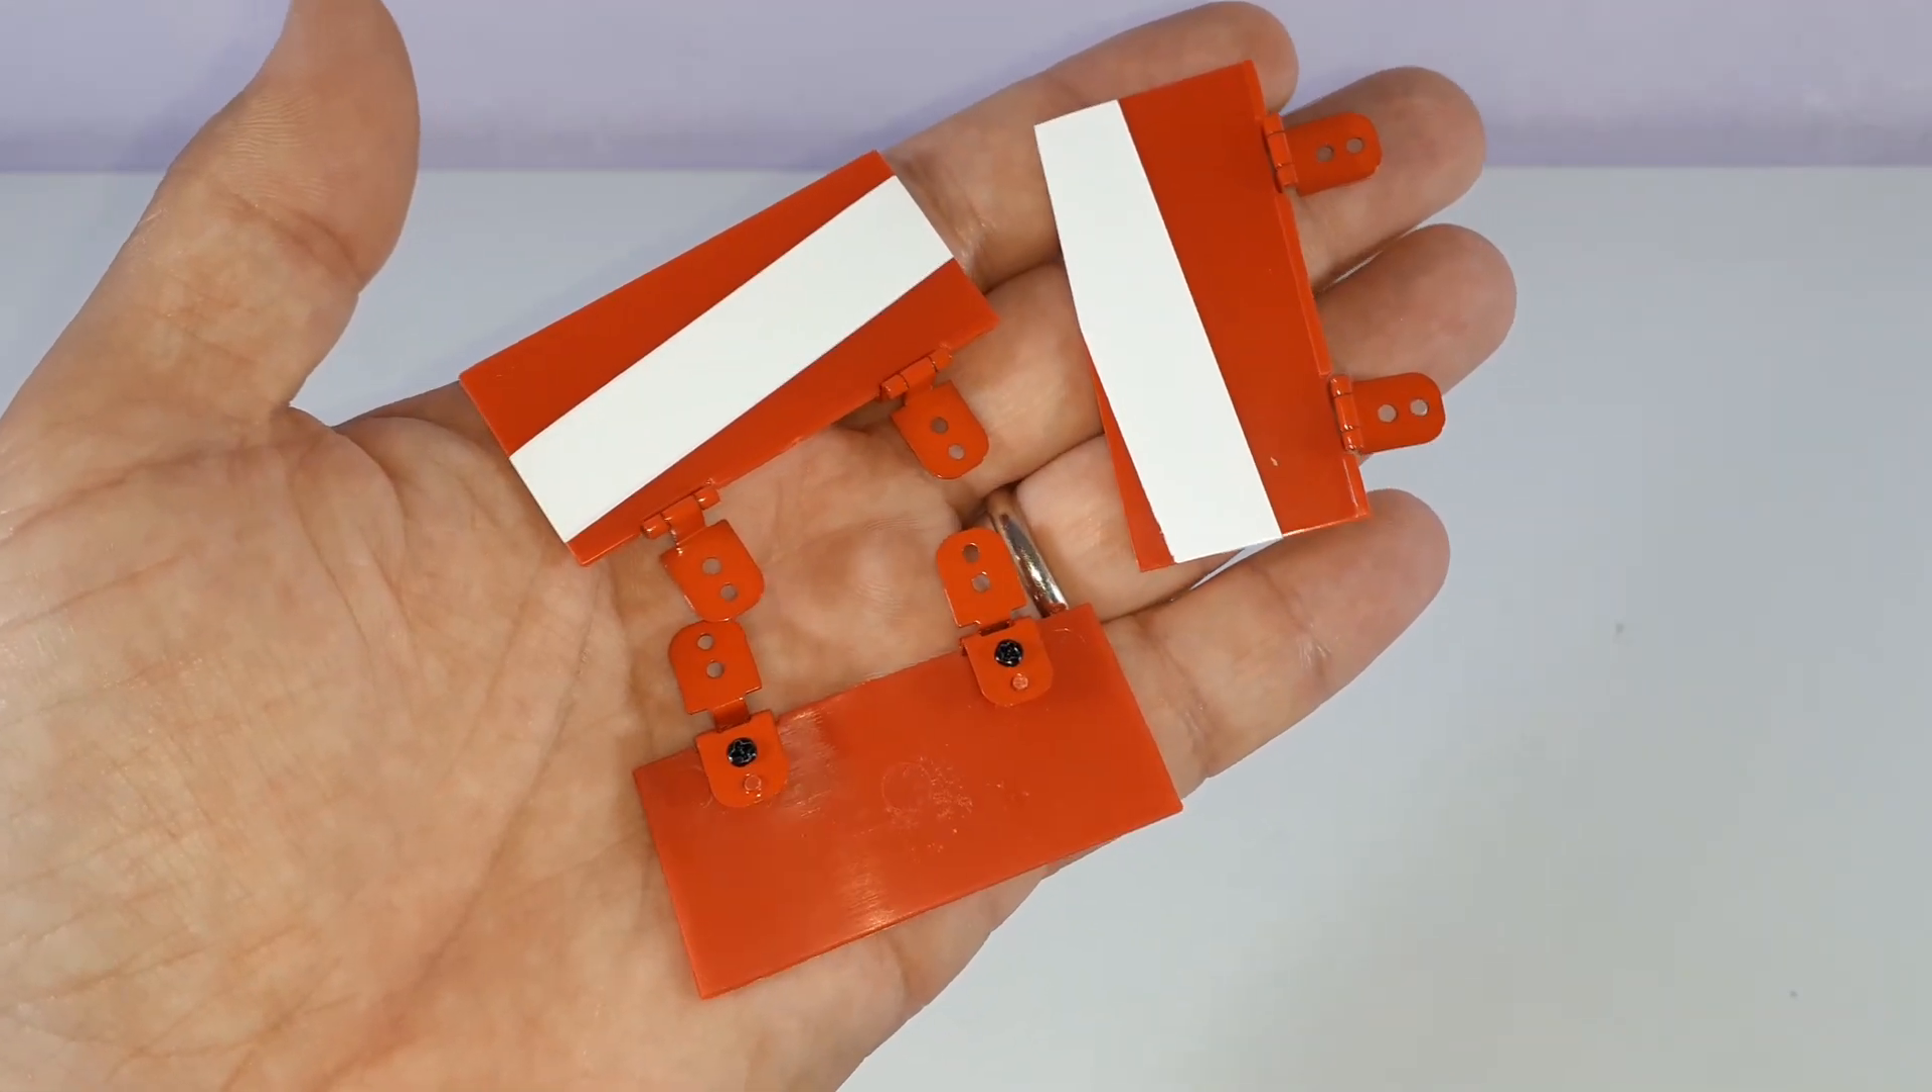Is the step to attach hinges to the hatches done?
Yes.